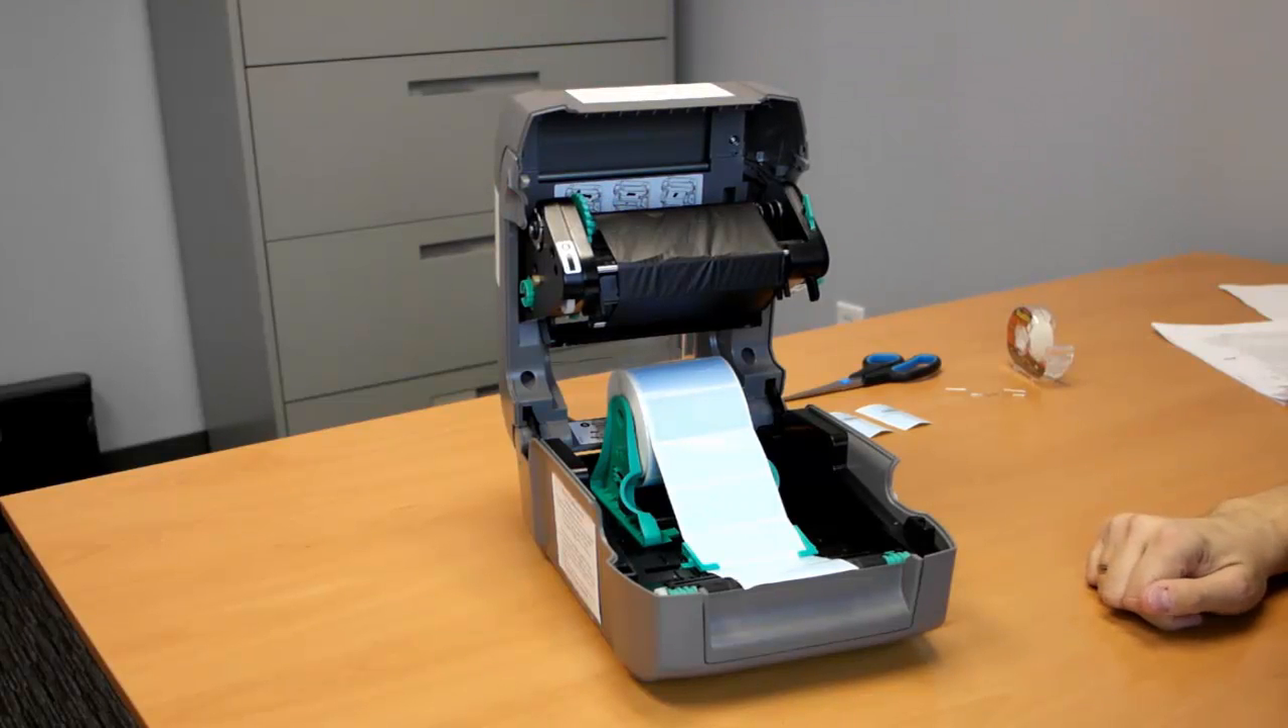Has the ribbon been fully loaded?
Yes.